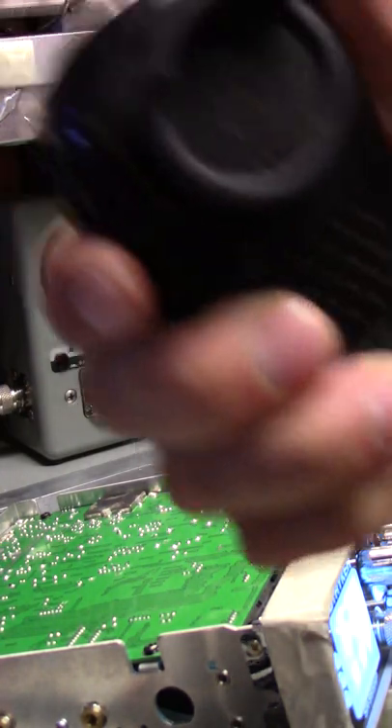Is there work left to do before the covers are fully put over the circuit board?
Yes.